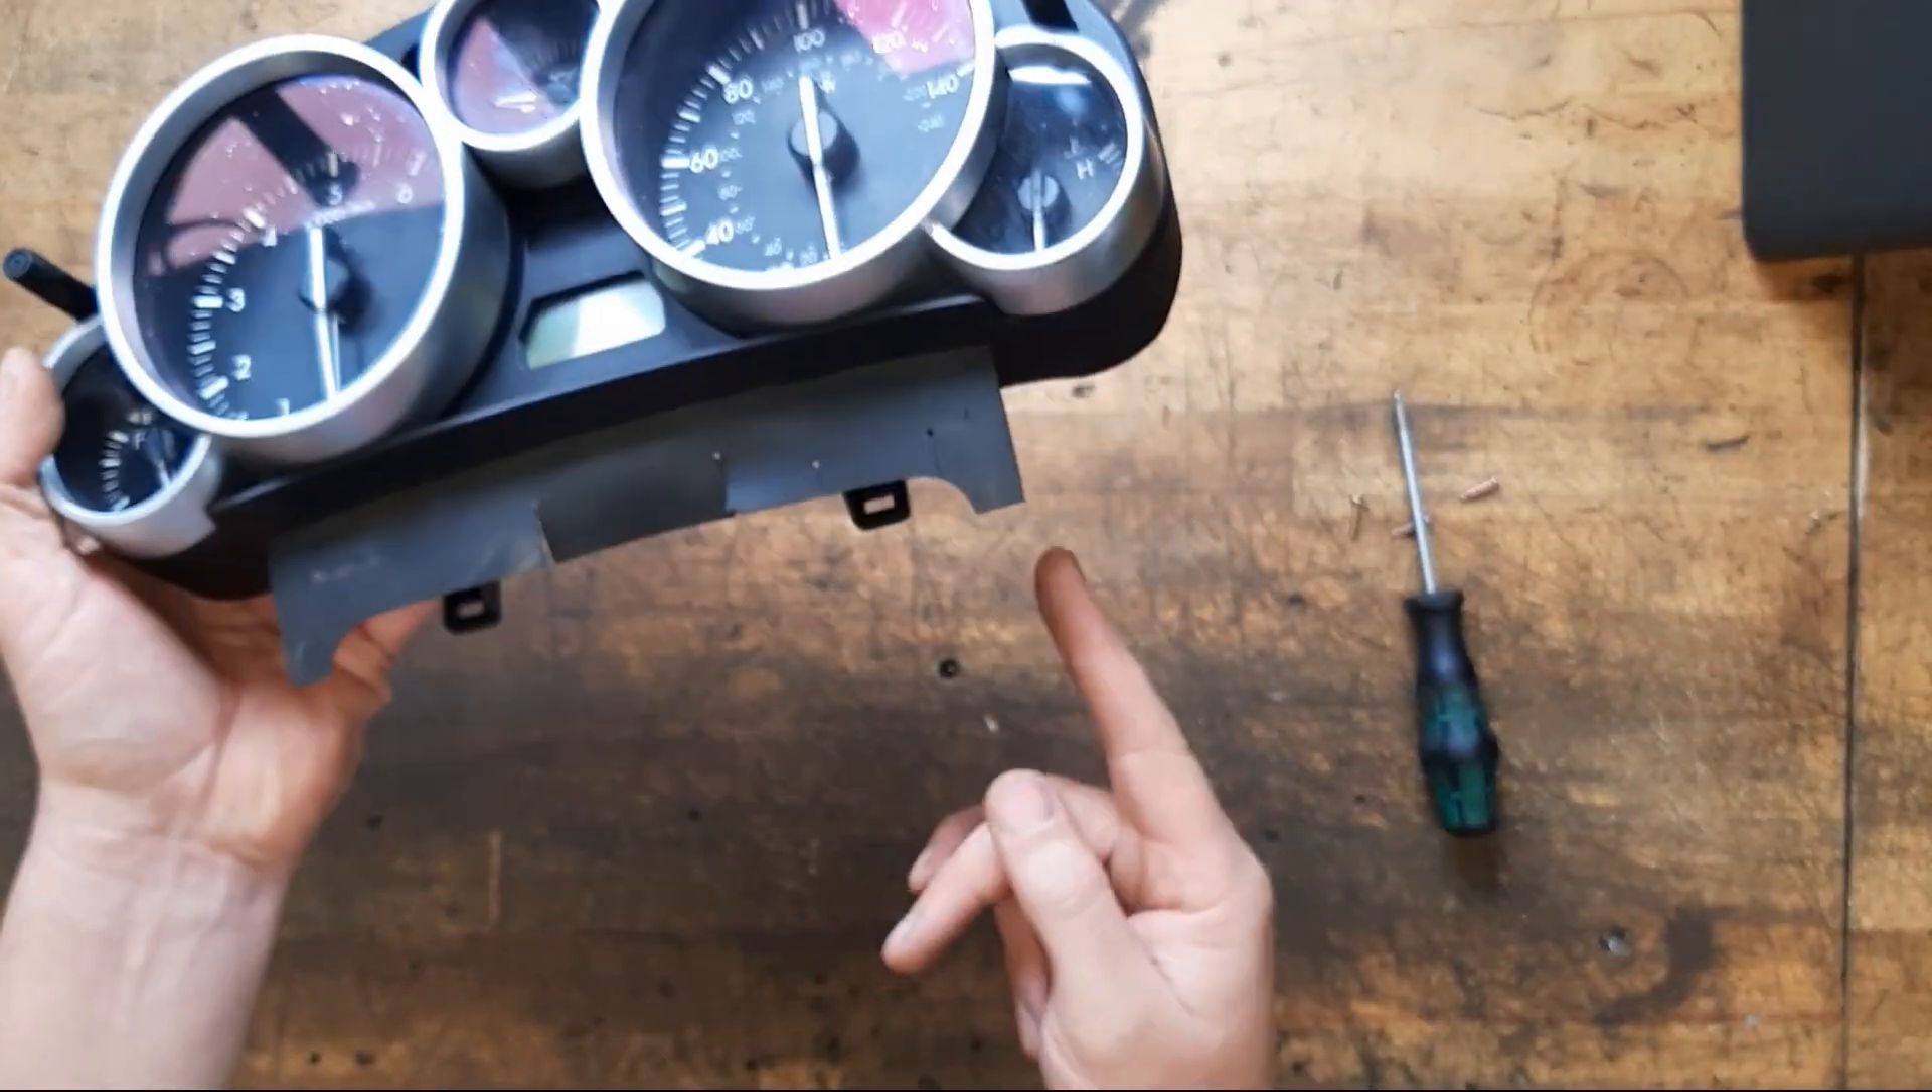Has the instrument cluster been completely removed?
Yes.